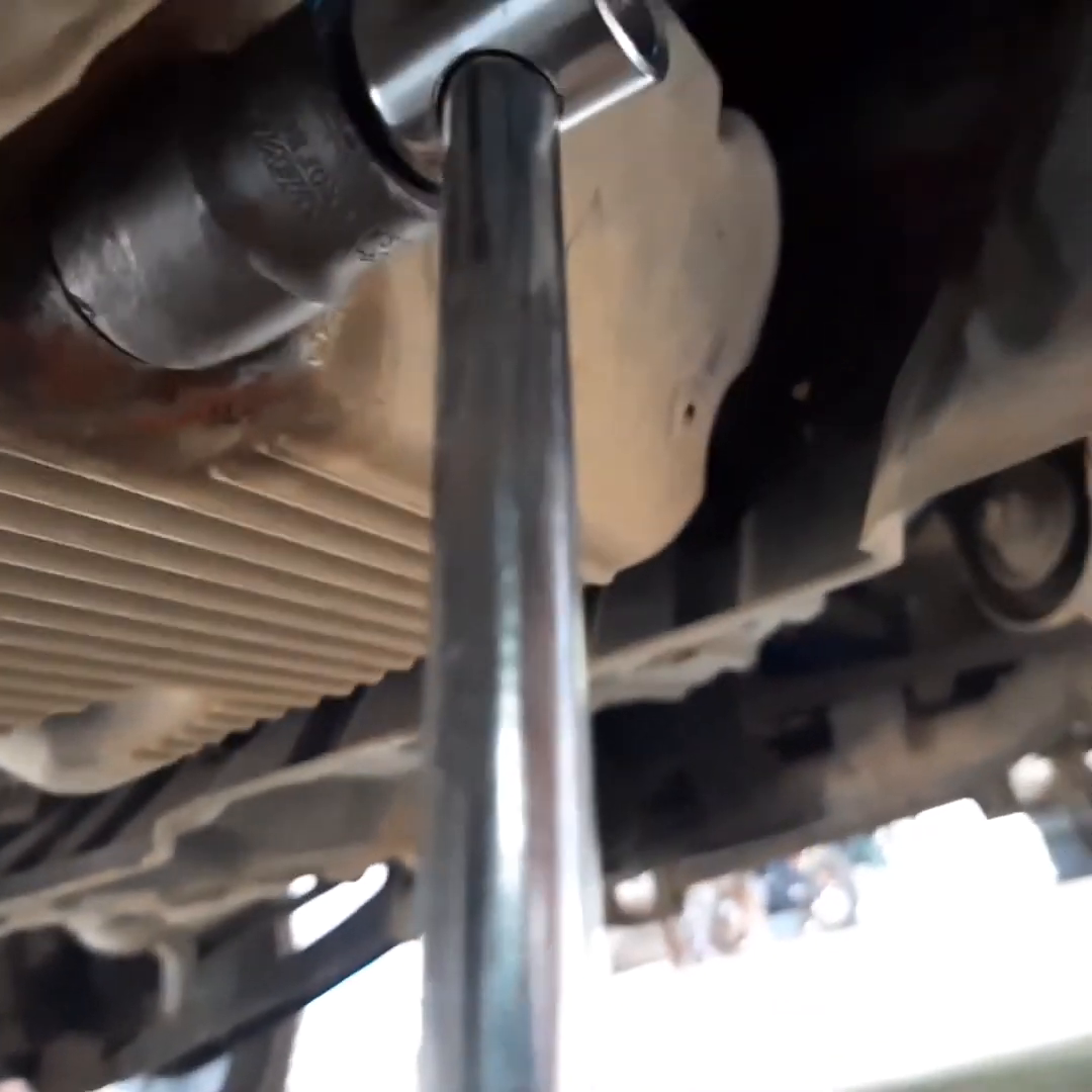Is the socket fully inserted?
Yes.